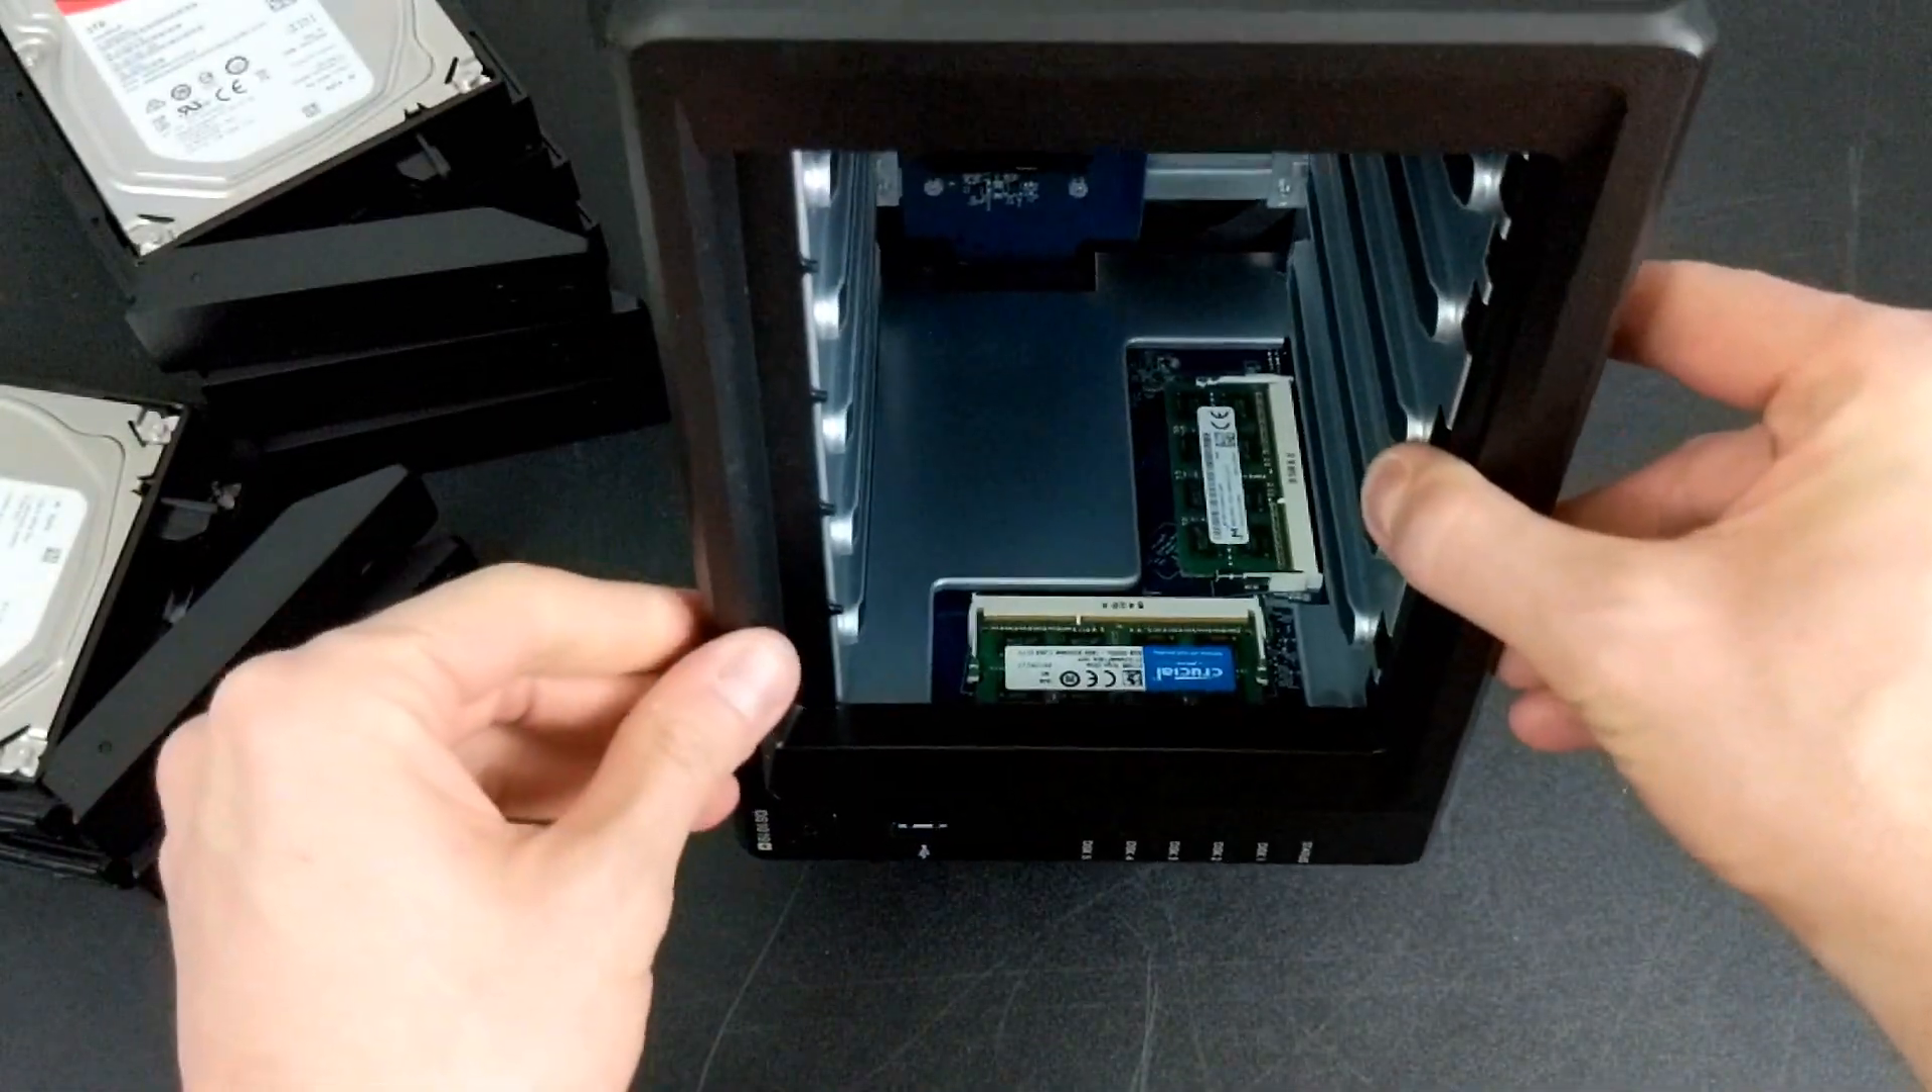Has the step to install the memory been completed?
Yes.